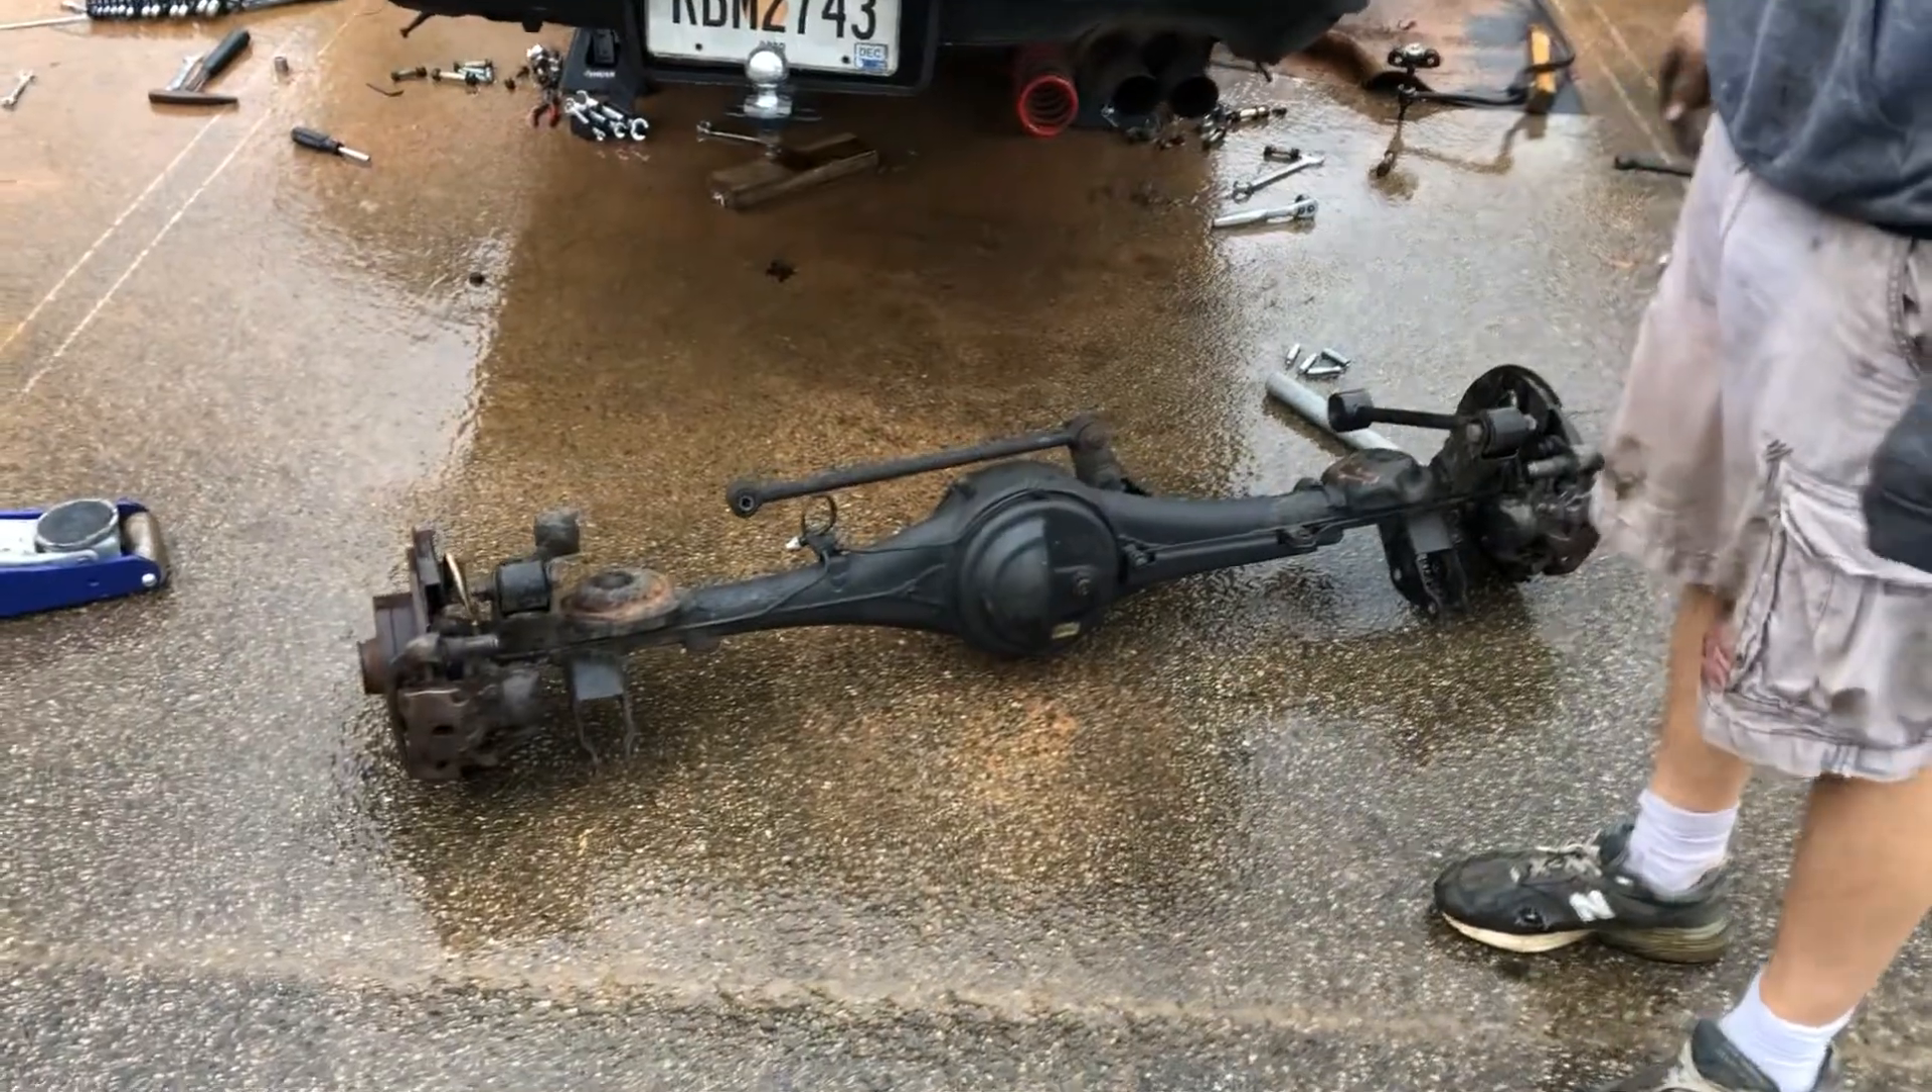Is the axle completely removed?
Yes.